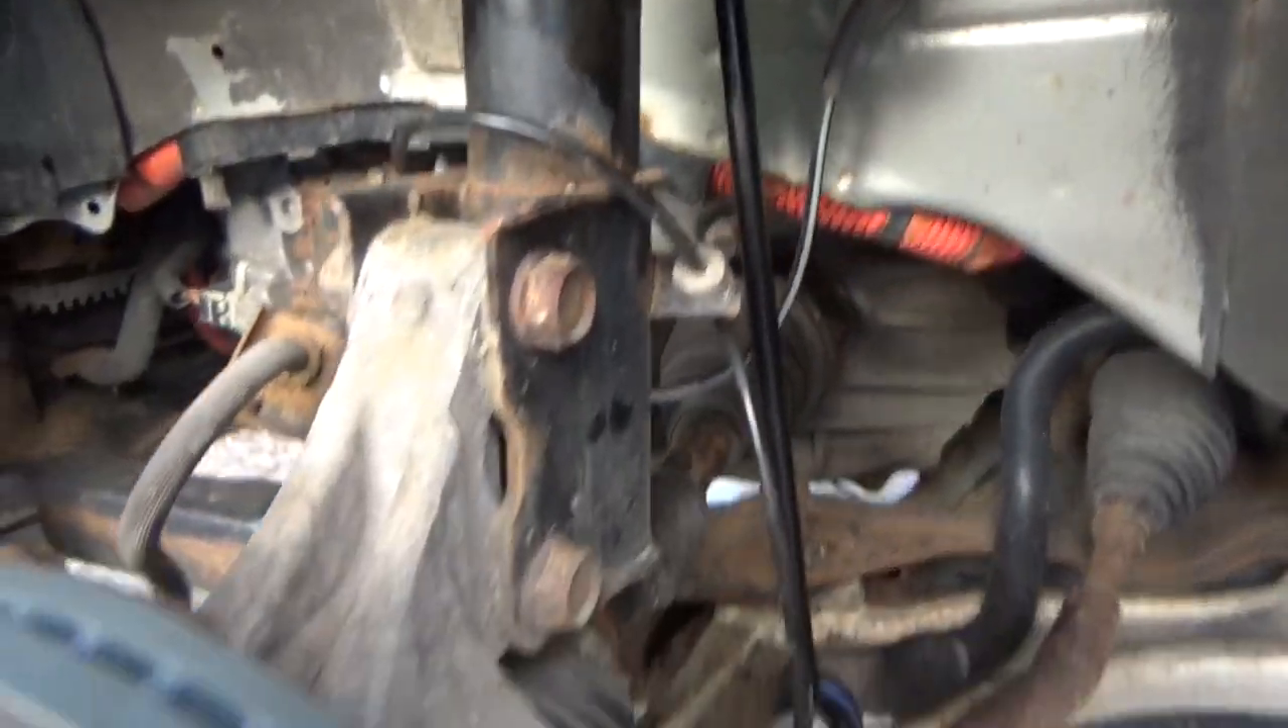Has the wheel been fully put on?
No.